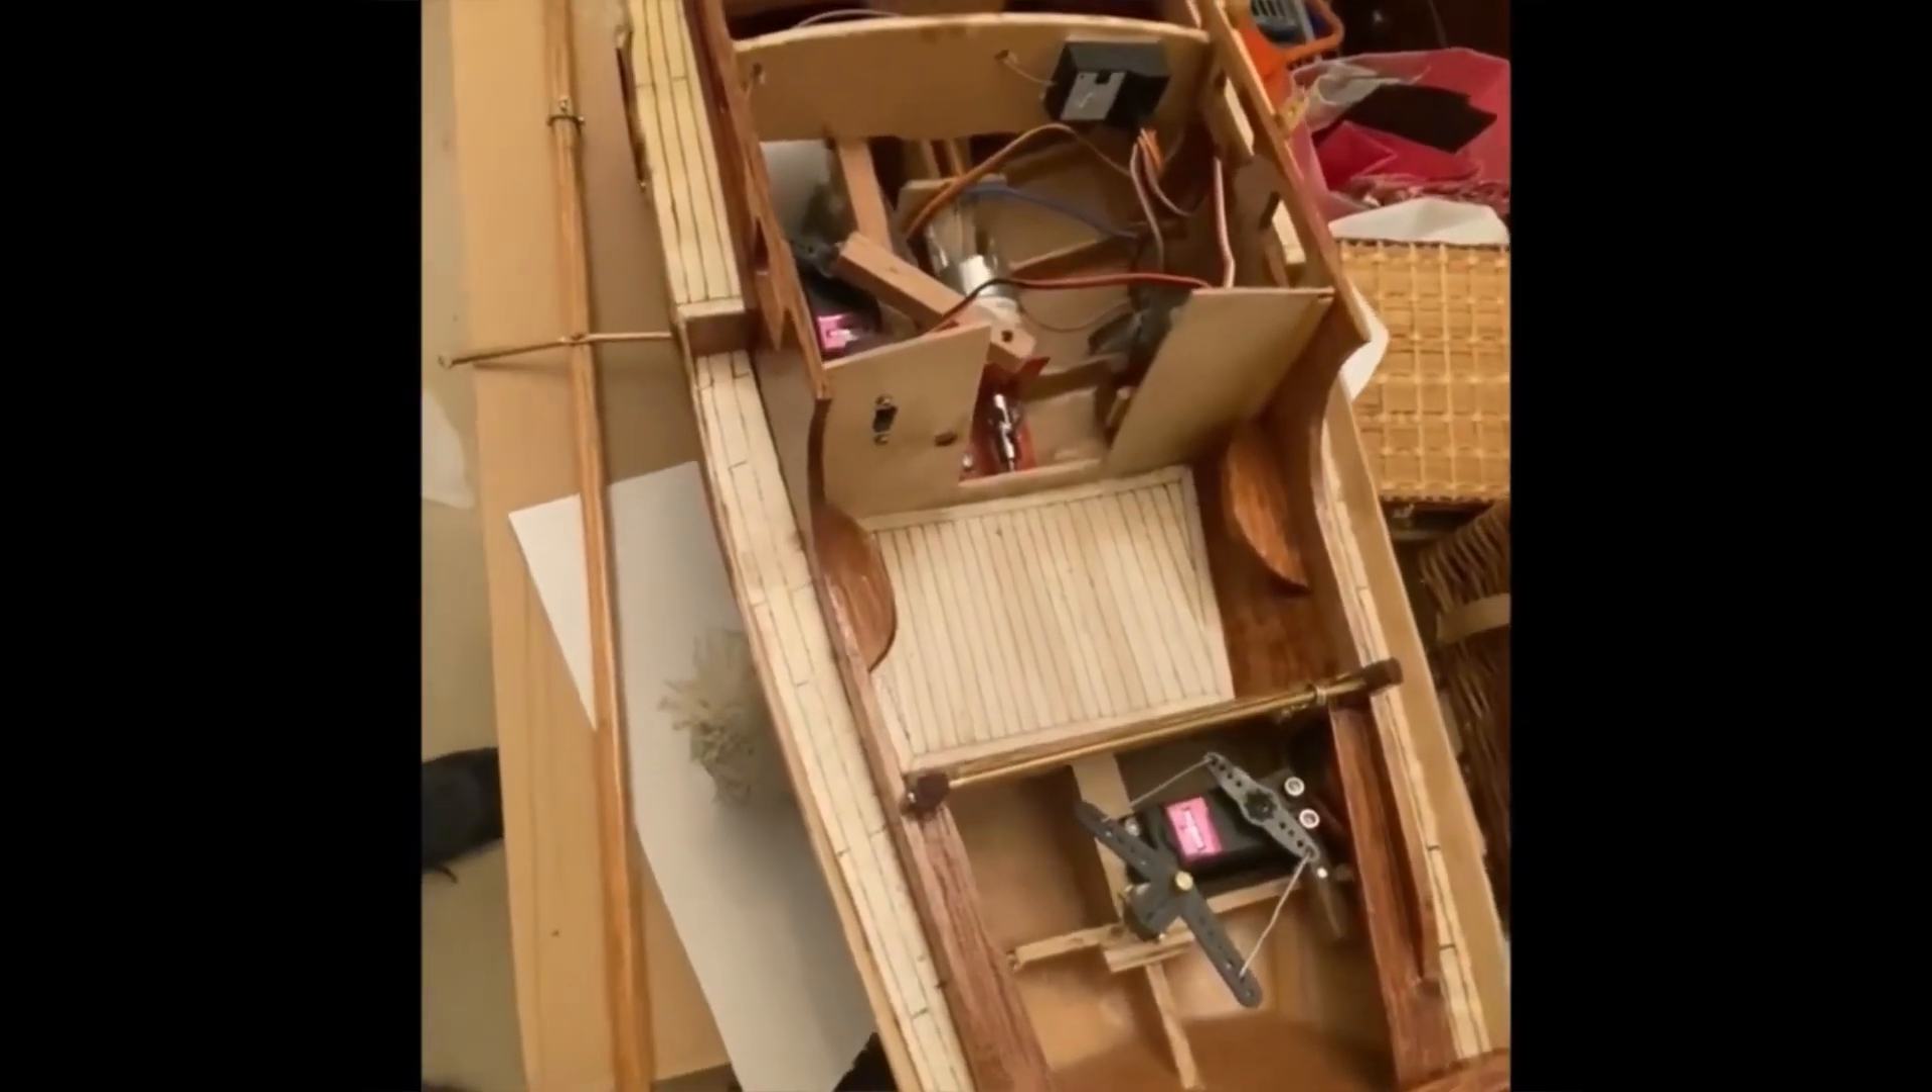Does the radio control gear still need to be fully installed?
No.